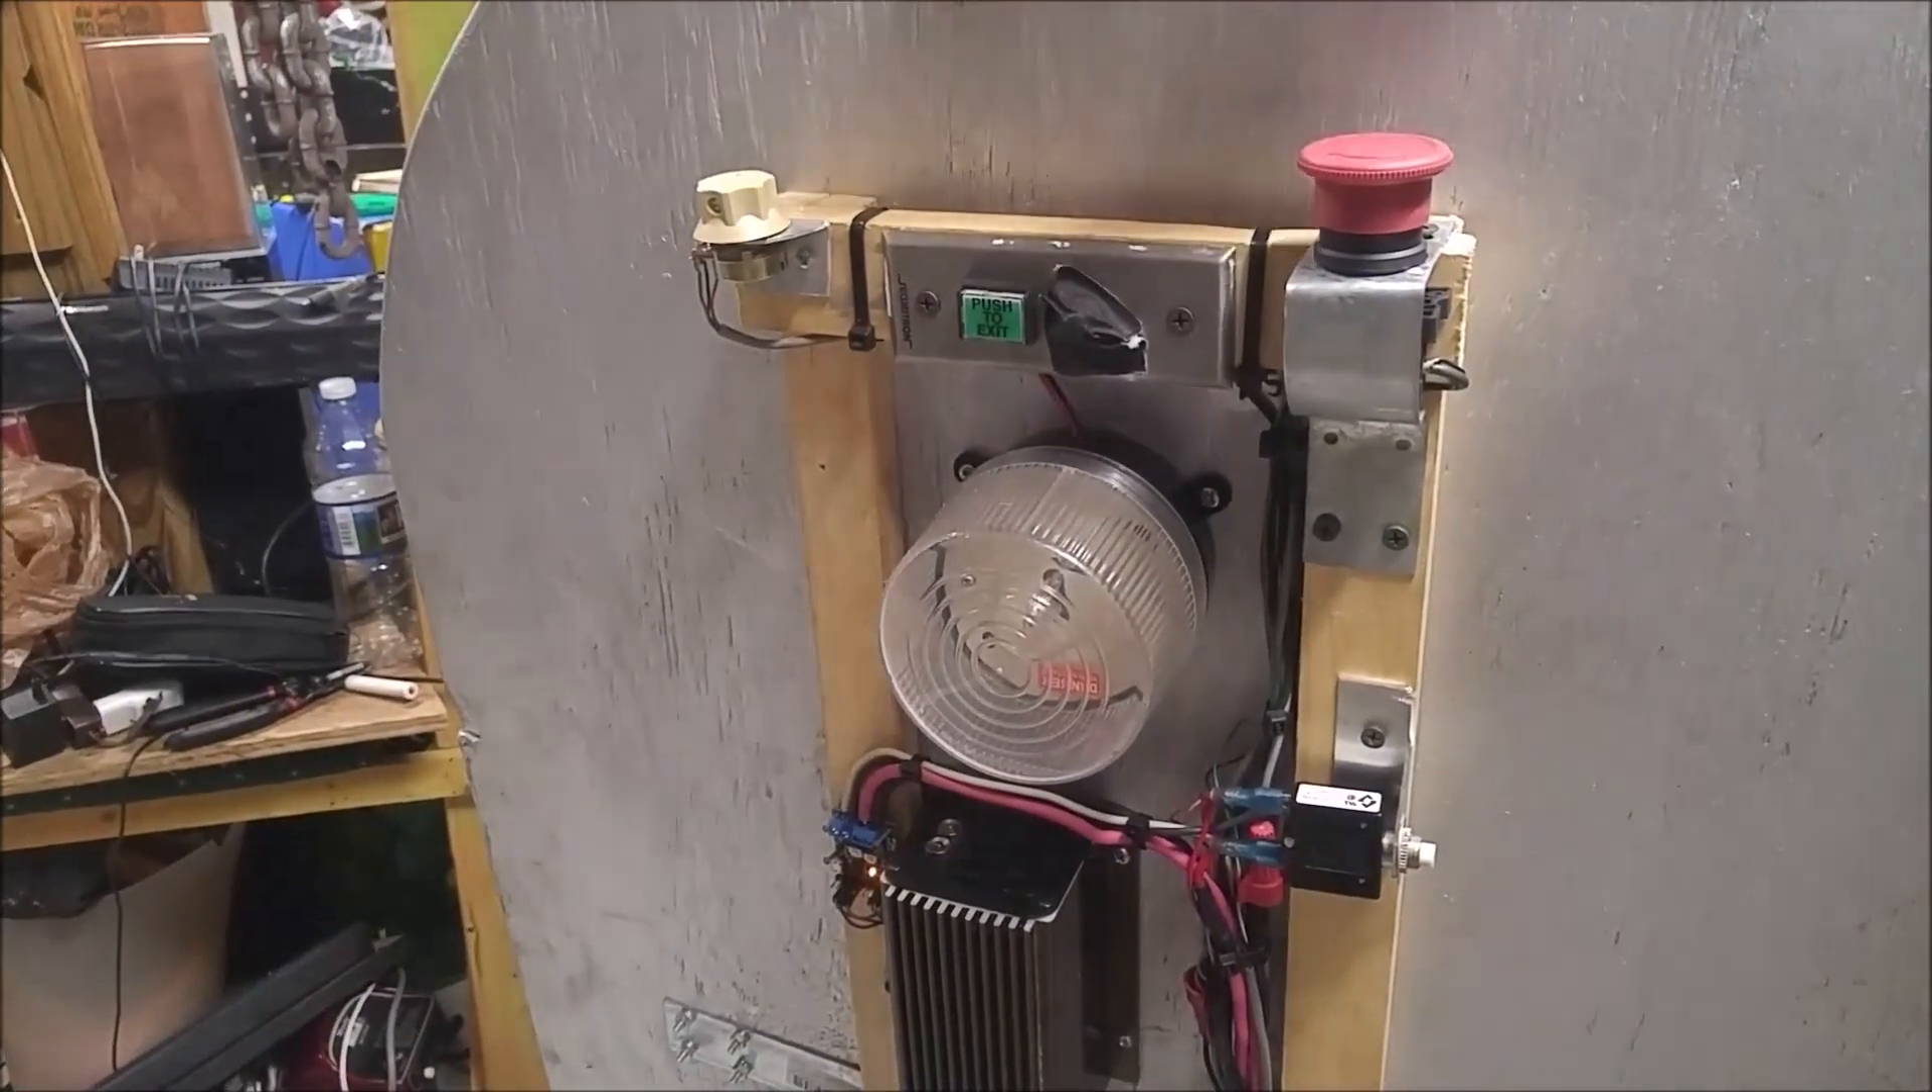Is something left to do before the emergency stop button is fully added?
No.